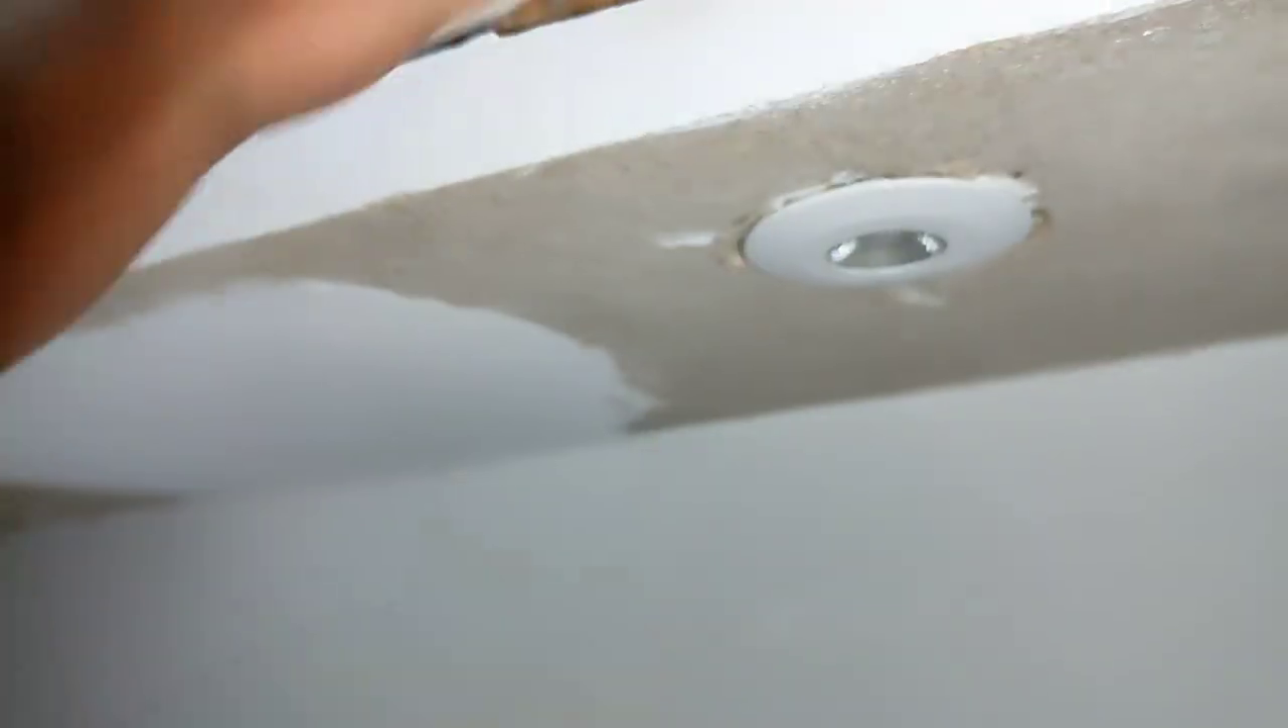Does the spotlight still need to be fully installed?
No.